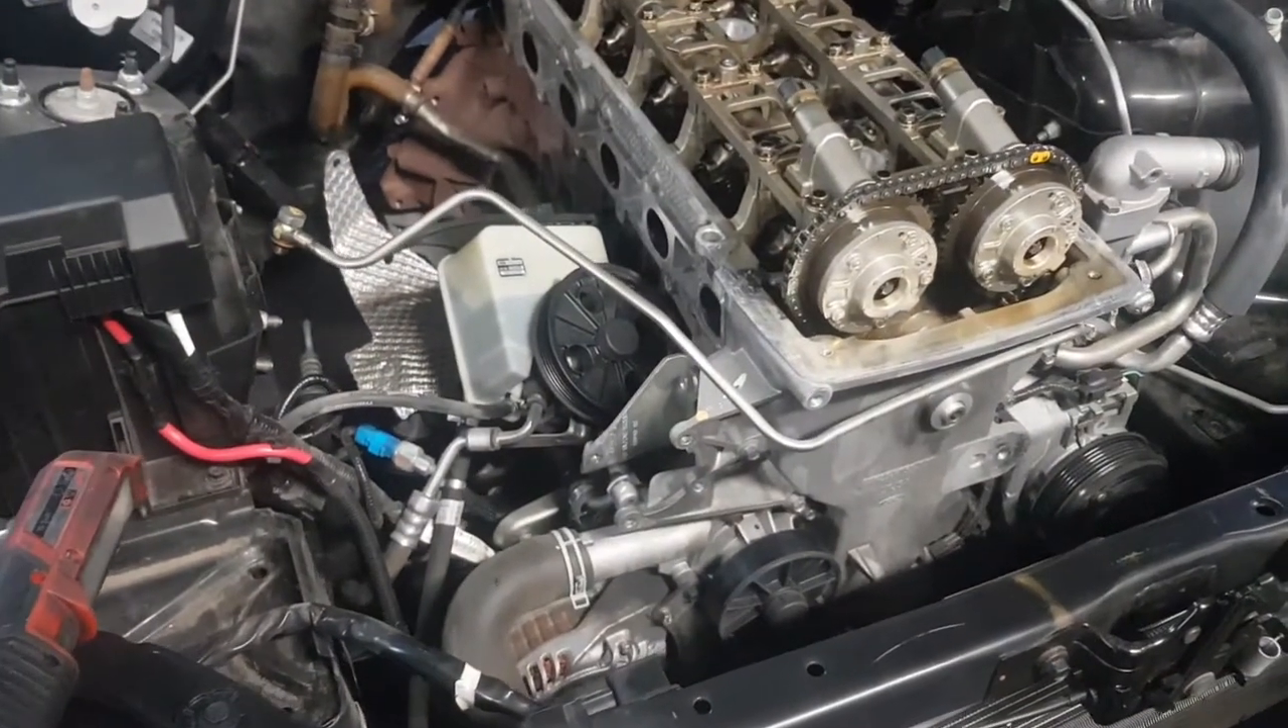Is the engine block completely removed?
No.